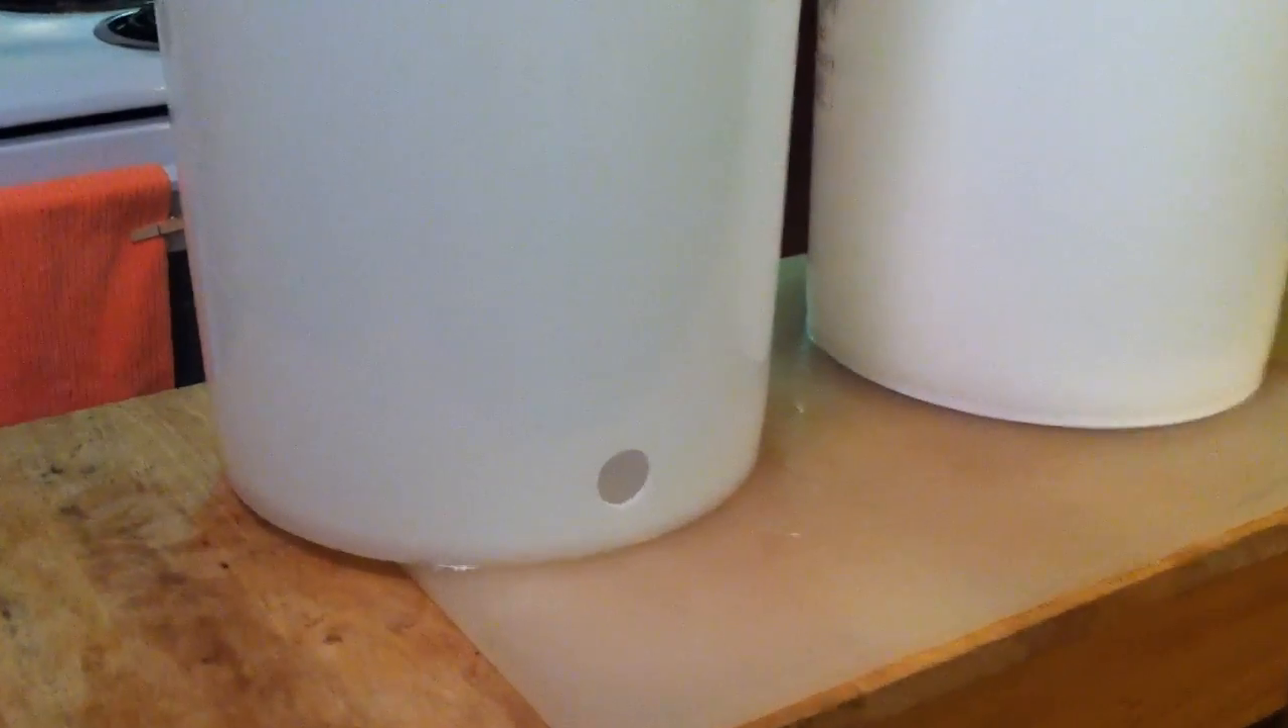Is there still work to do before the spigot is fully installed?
Yes.